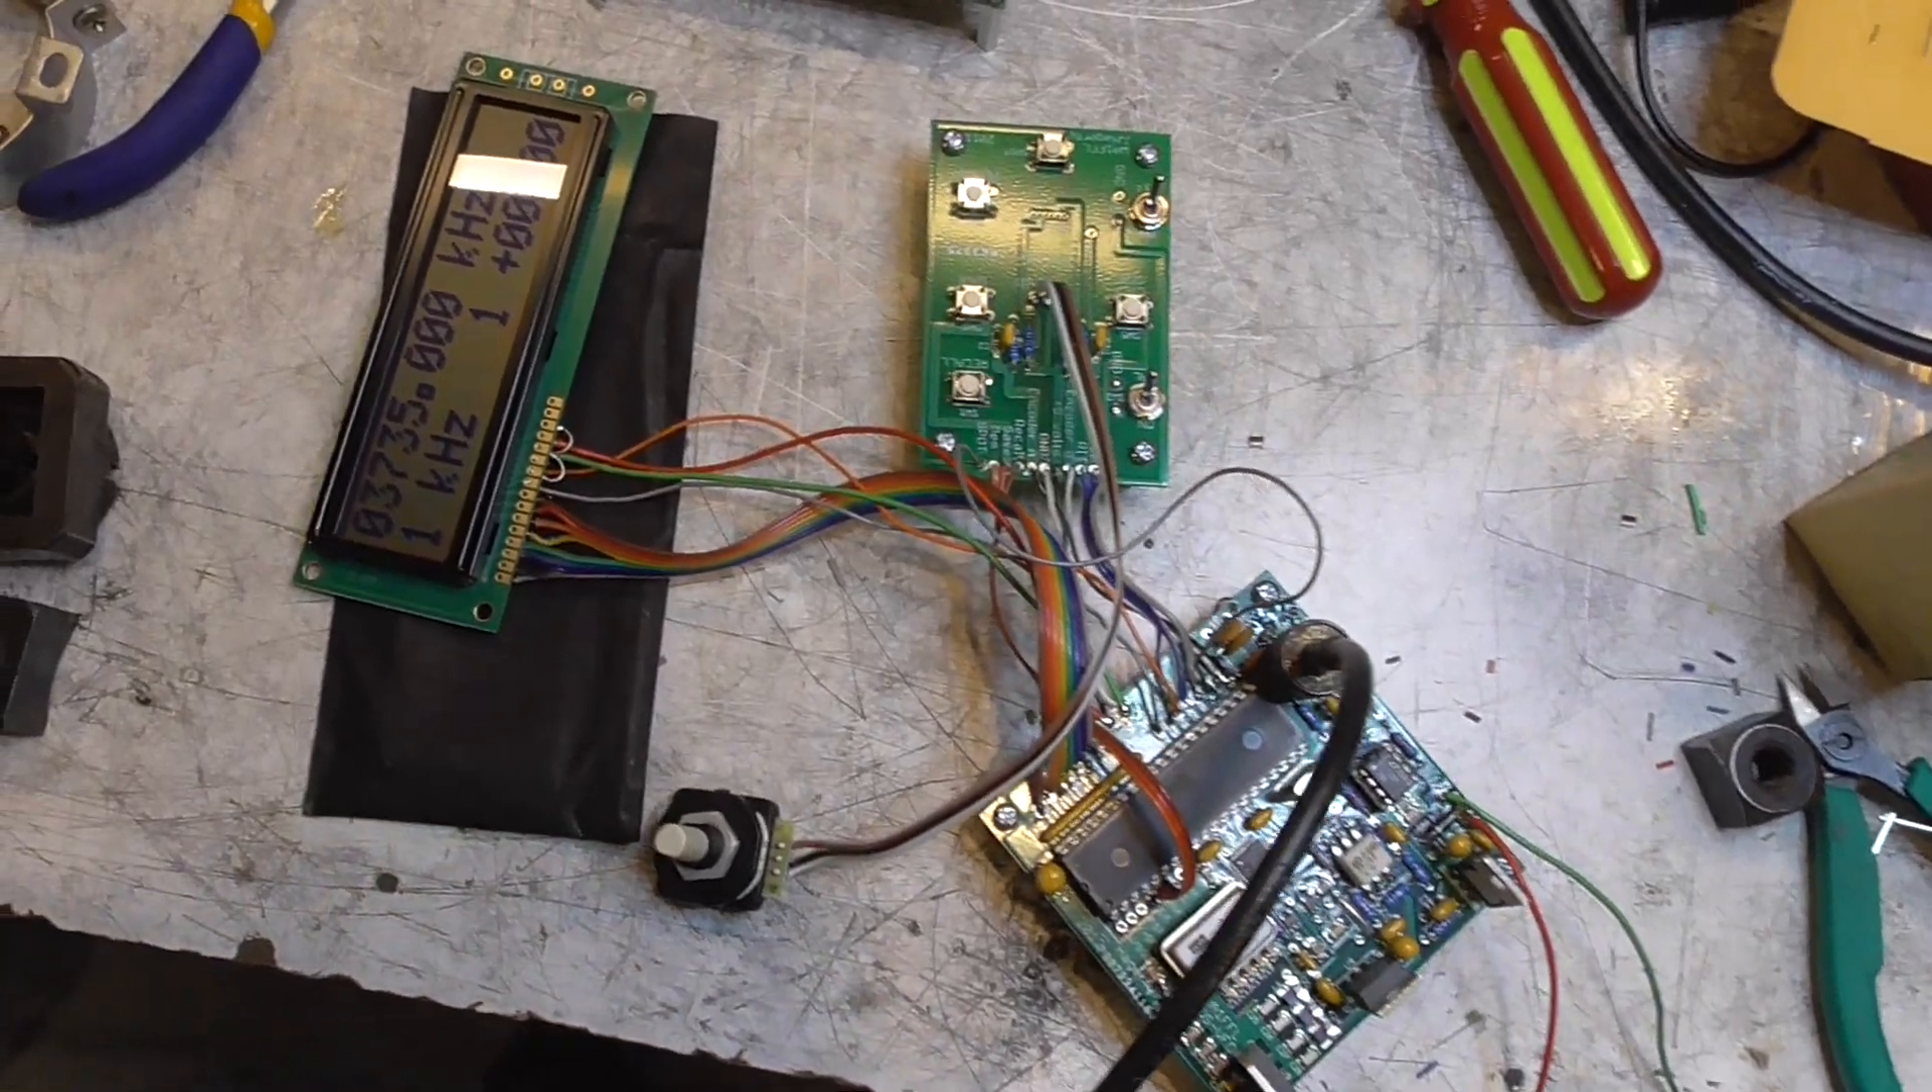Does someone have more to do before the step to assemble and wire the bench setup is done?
No.